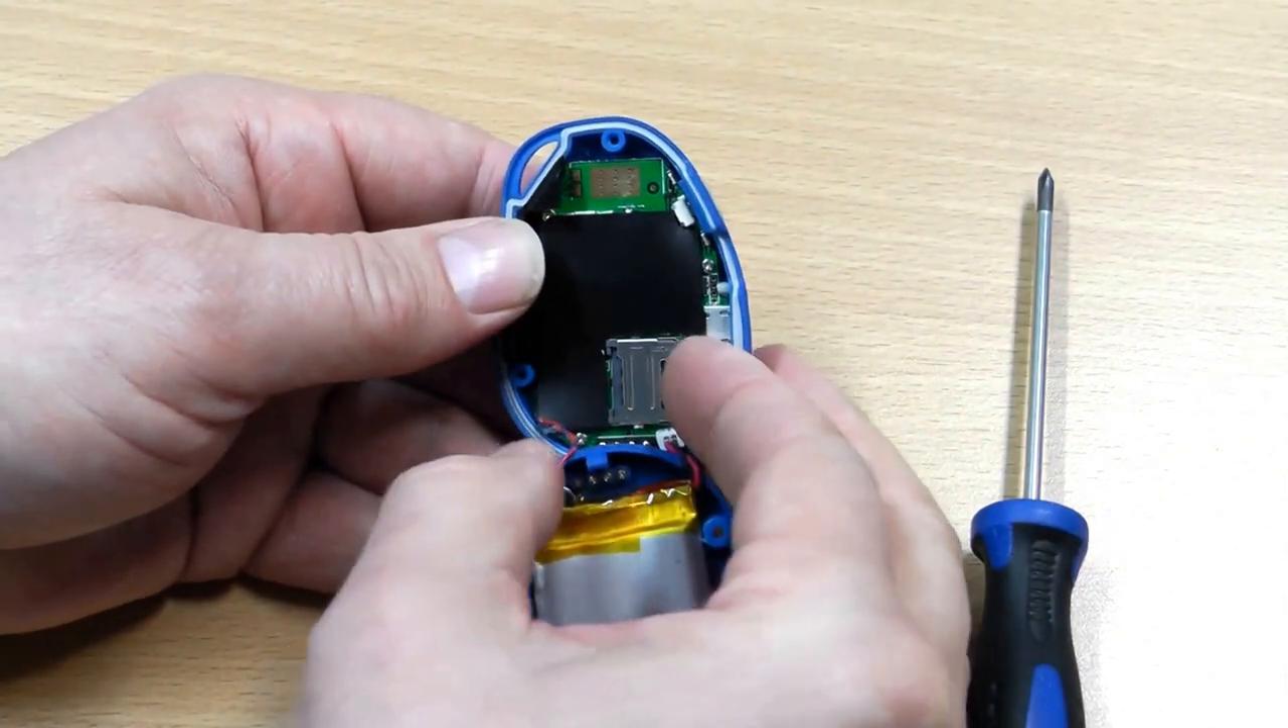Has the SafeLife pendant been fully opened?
Yes.